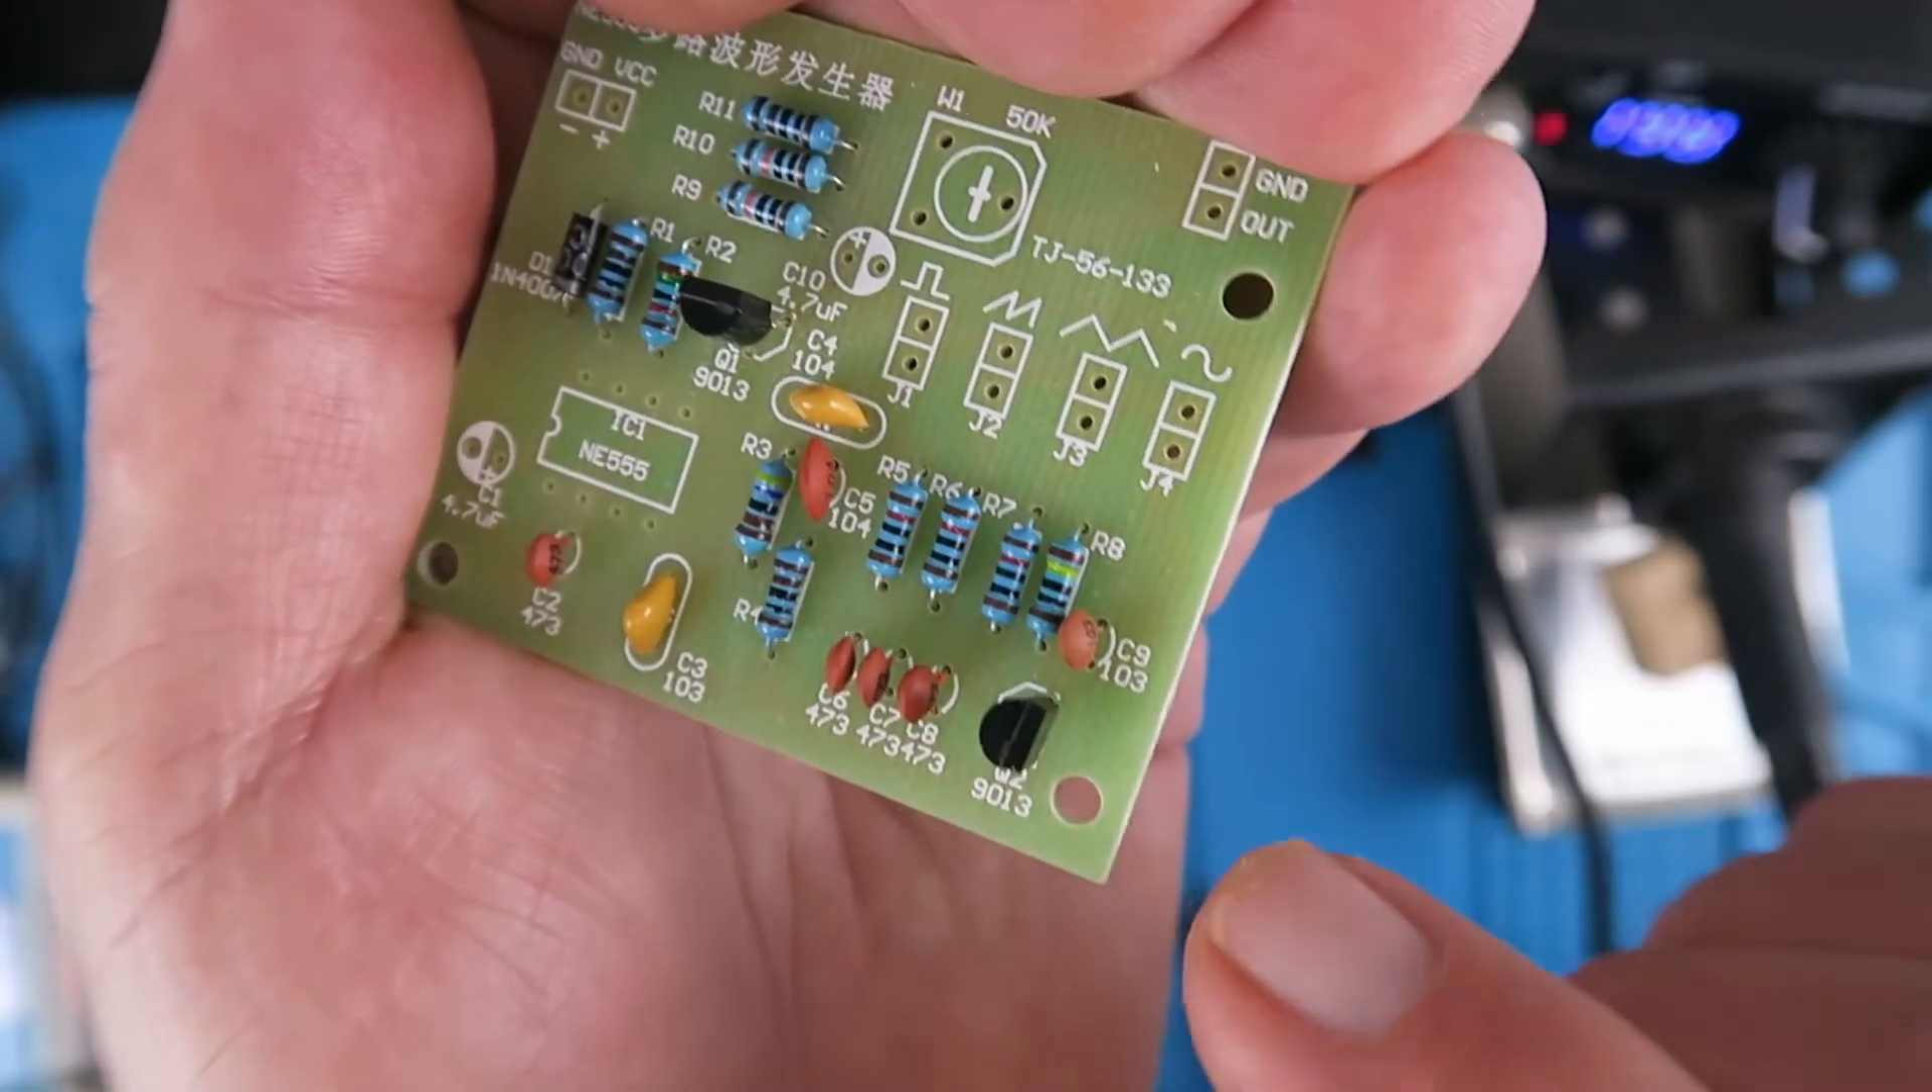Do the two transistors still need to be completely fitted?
No.